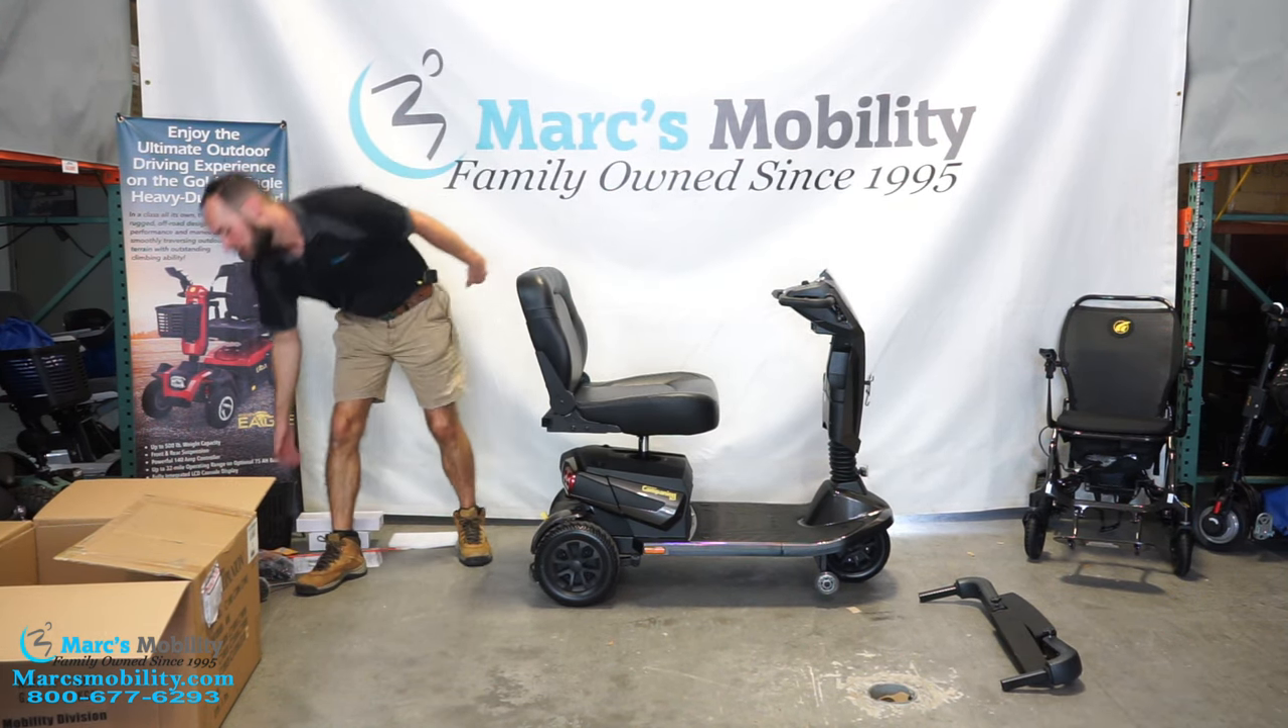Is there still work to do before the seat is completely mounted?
No.